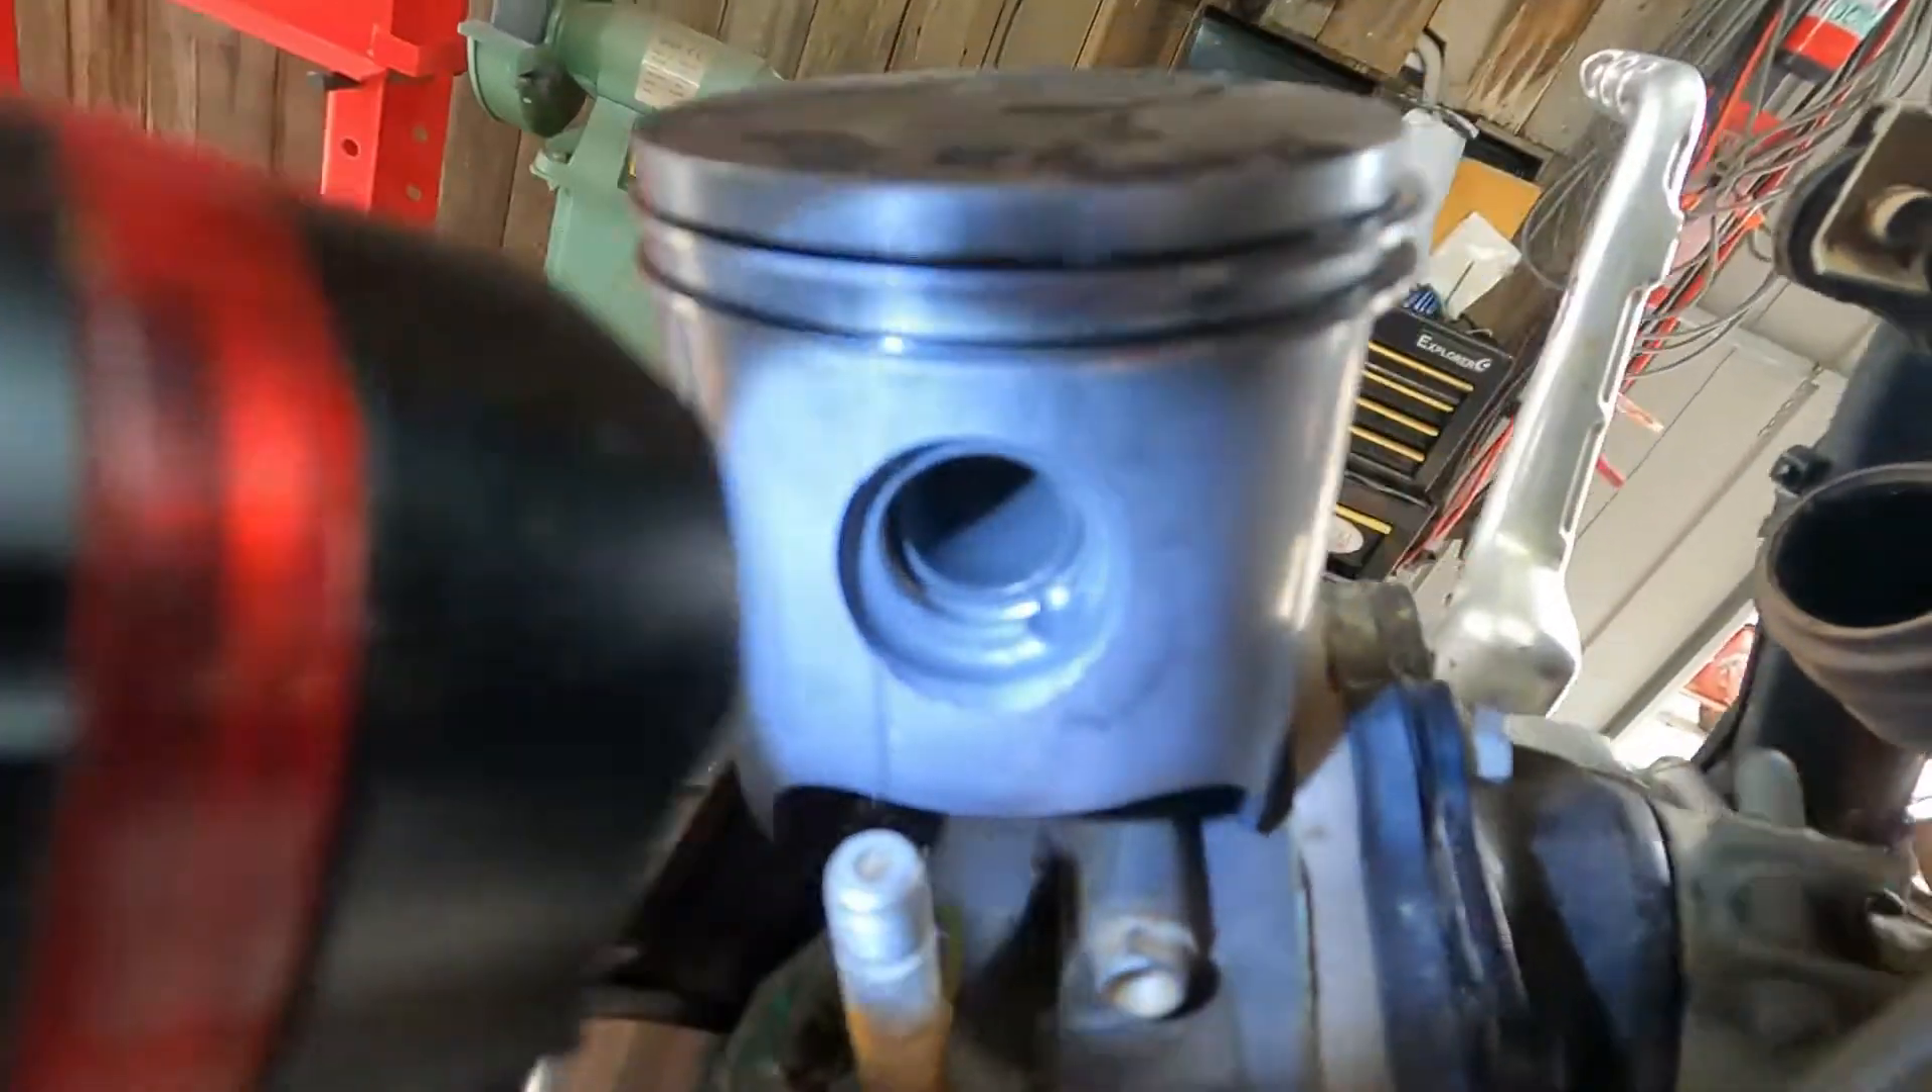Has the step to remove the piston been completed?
No.